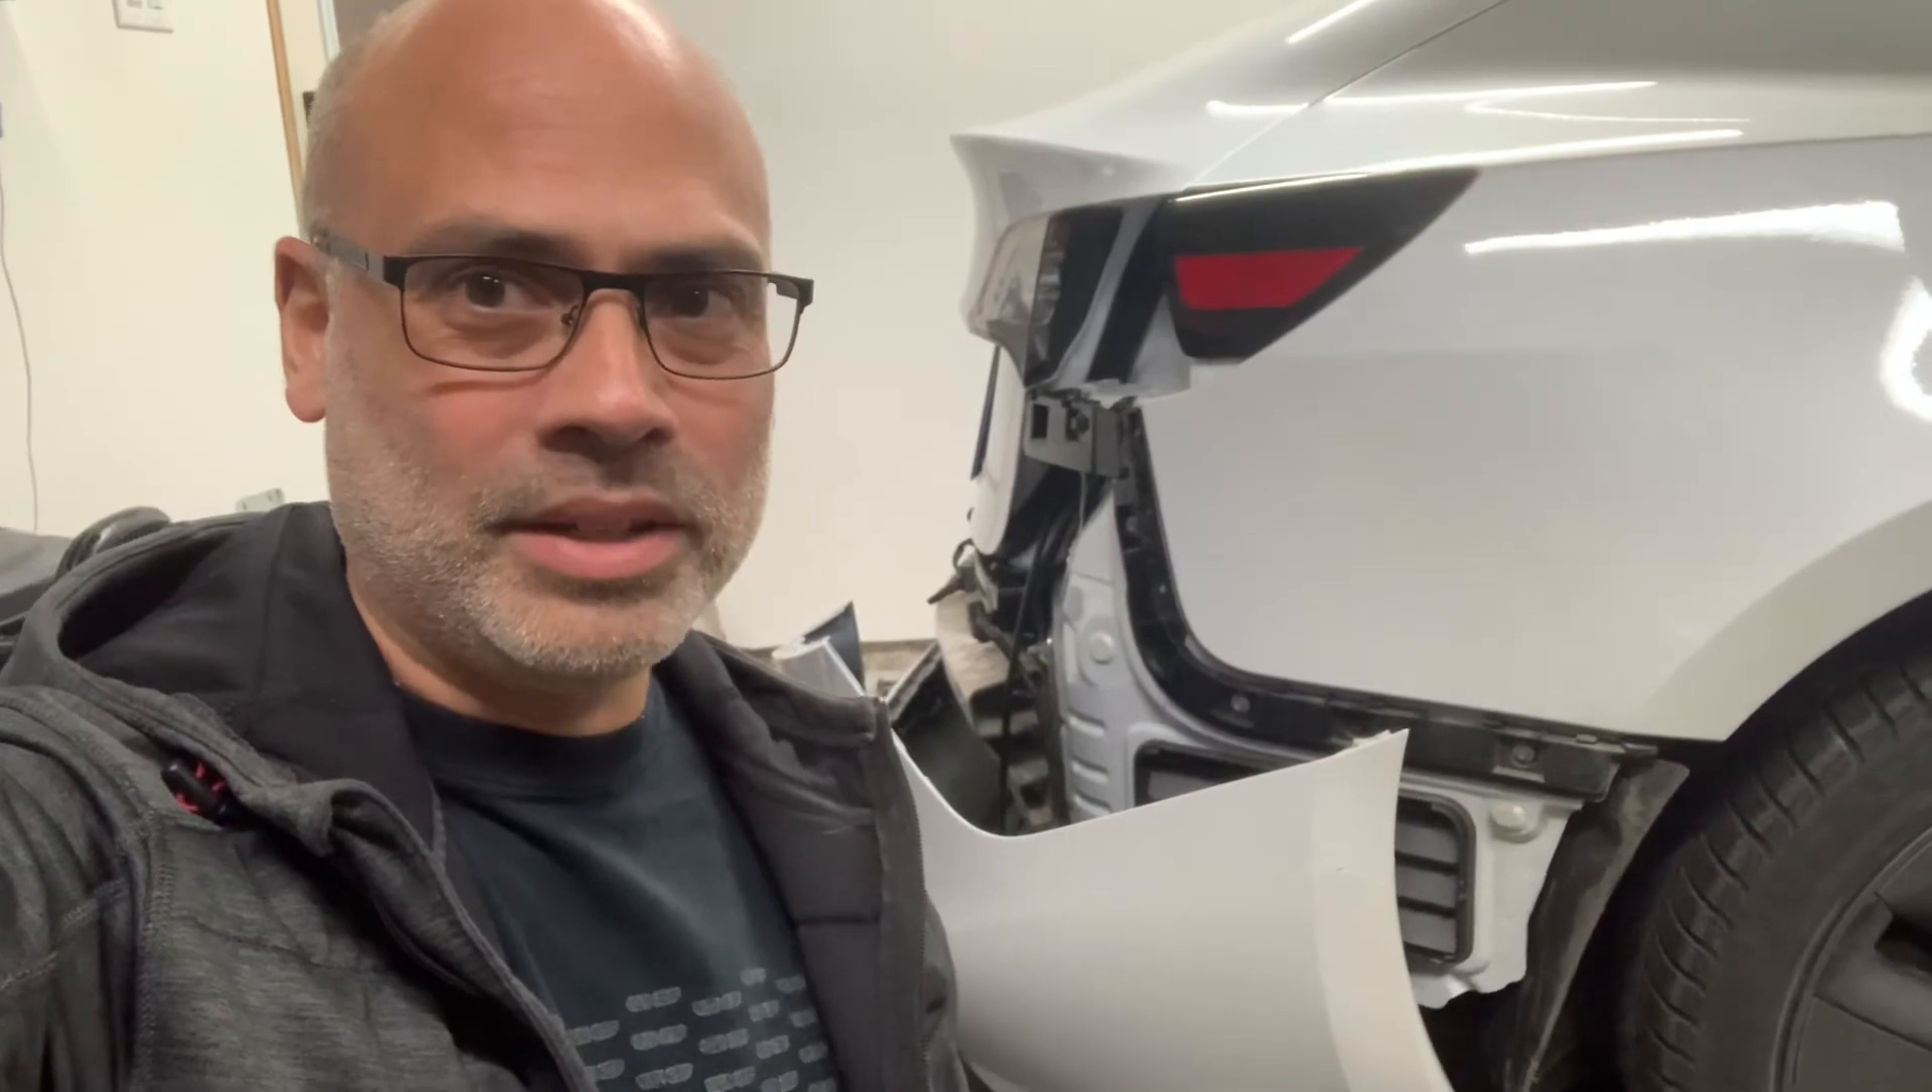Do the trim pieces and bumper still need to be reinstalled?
Yes.